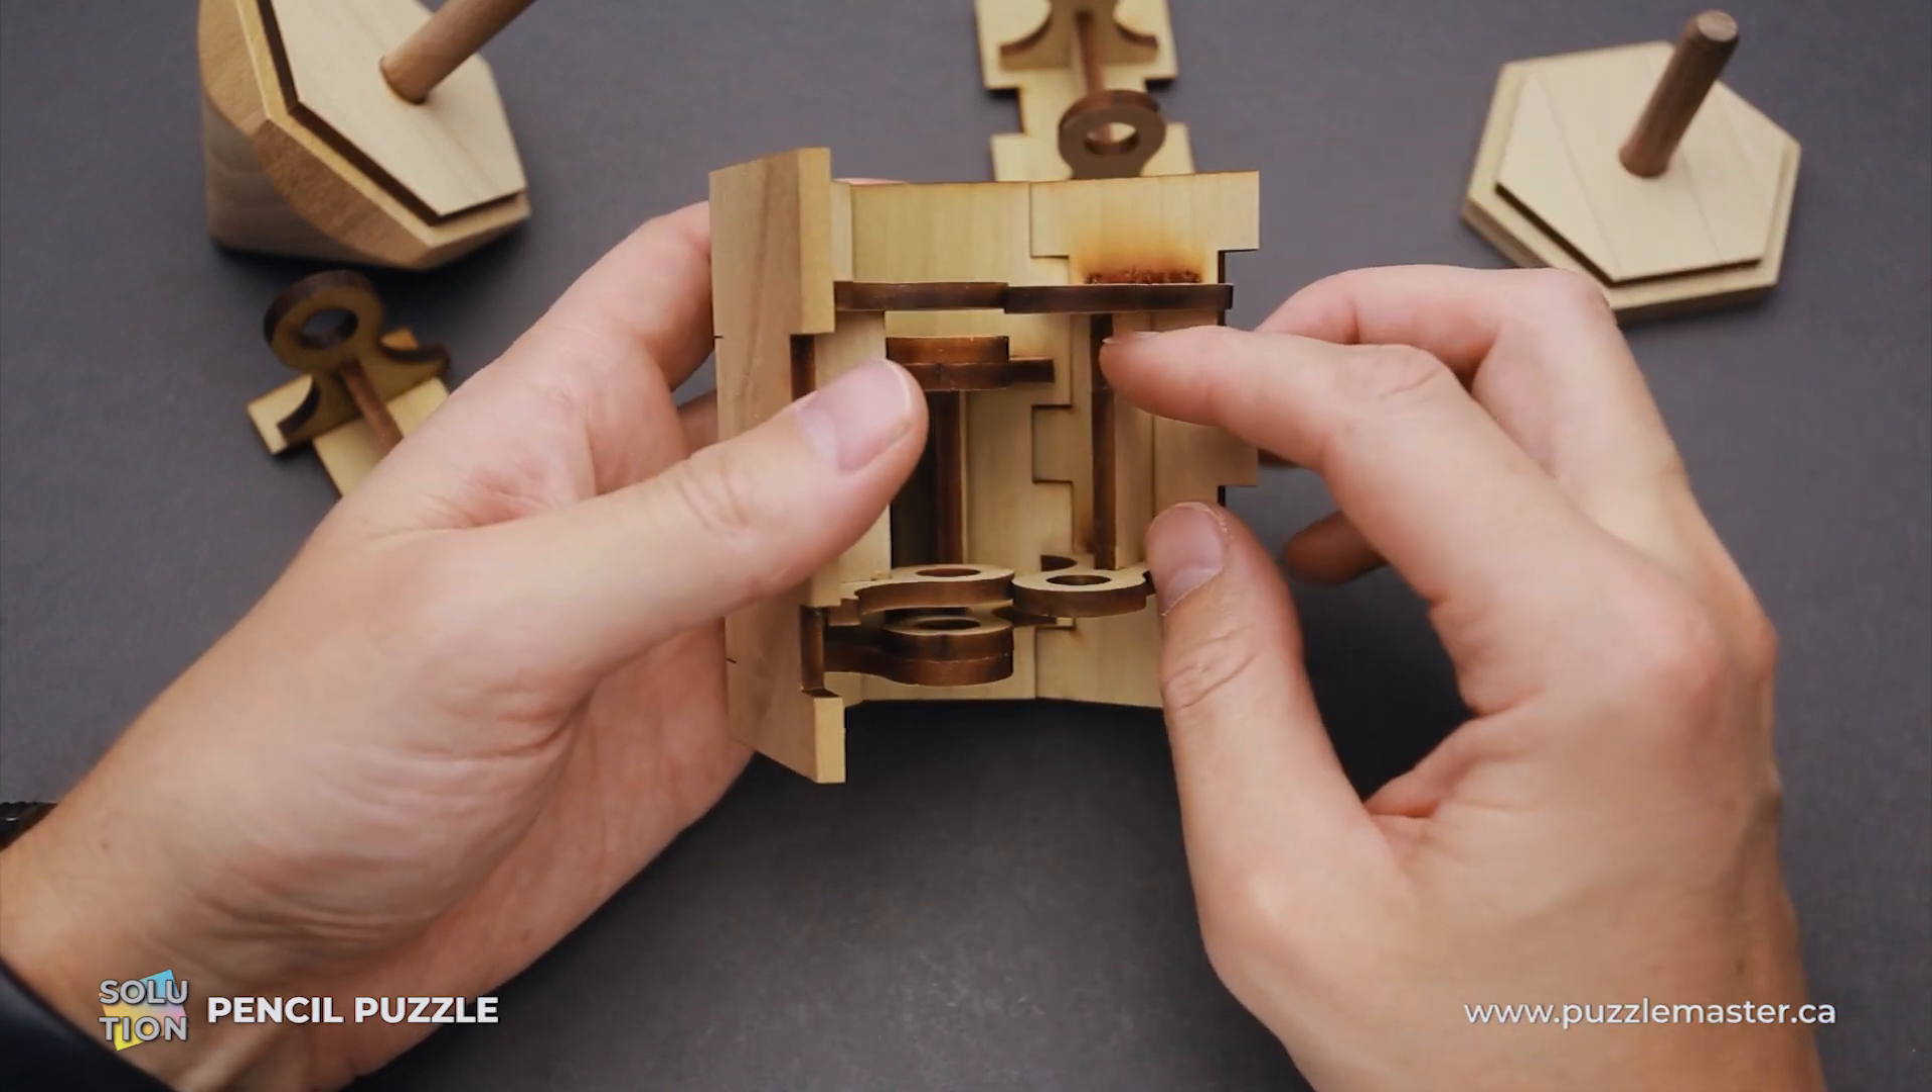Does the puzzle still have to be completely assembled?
Yes.